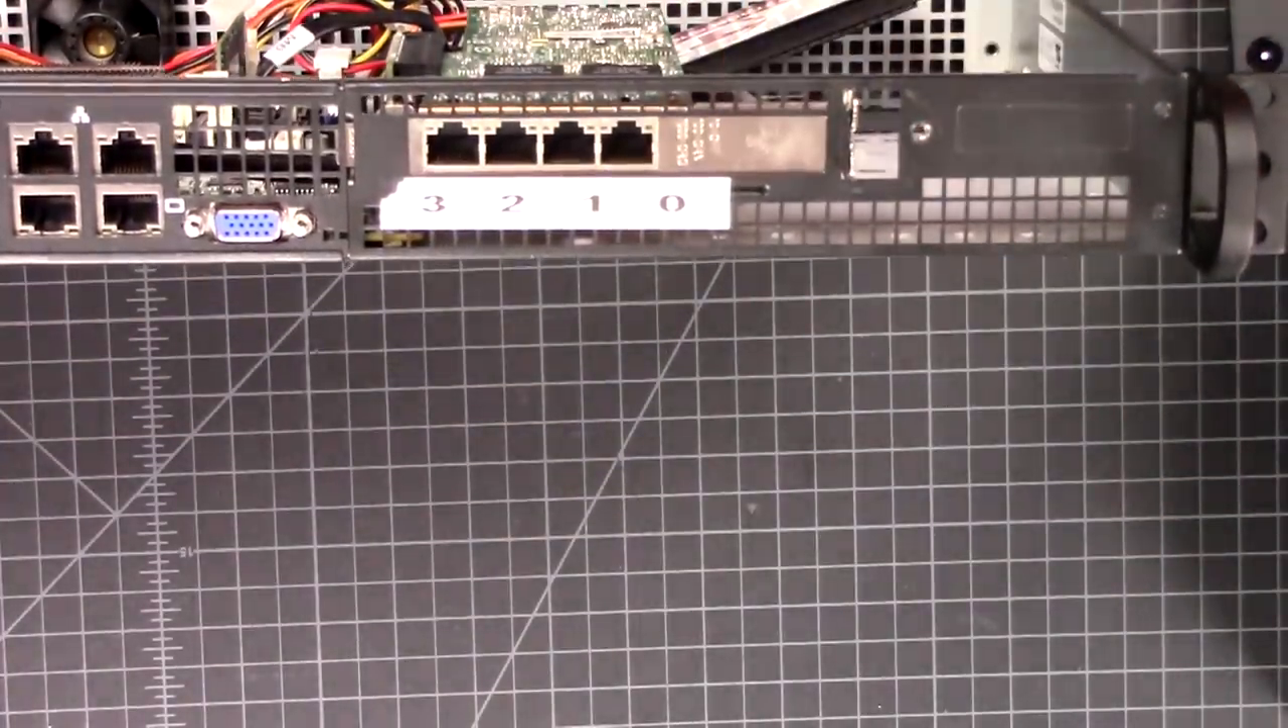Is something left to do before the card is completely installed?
No.